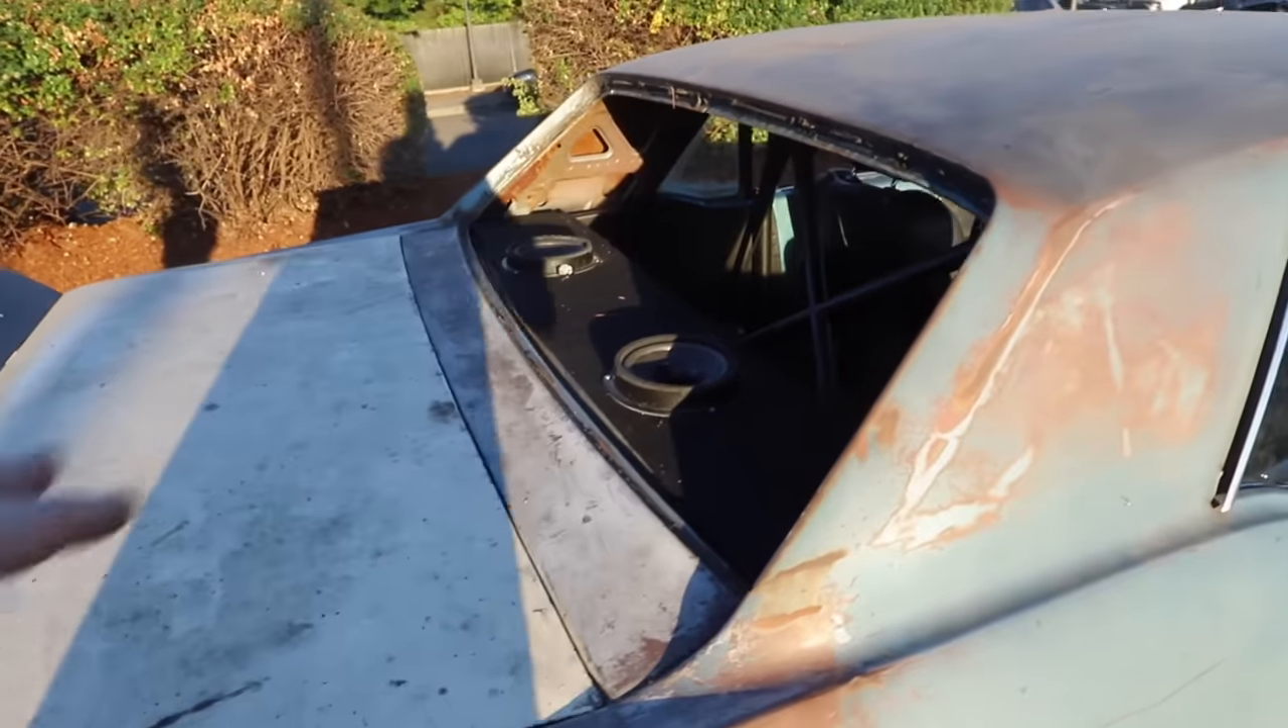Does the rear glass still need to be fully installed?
Yes.